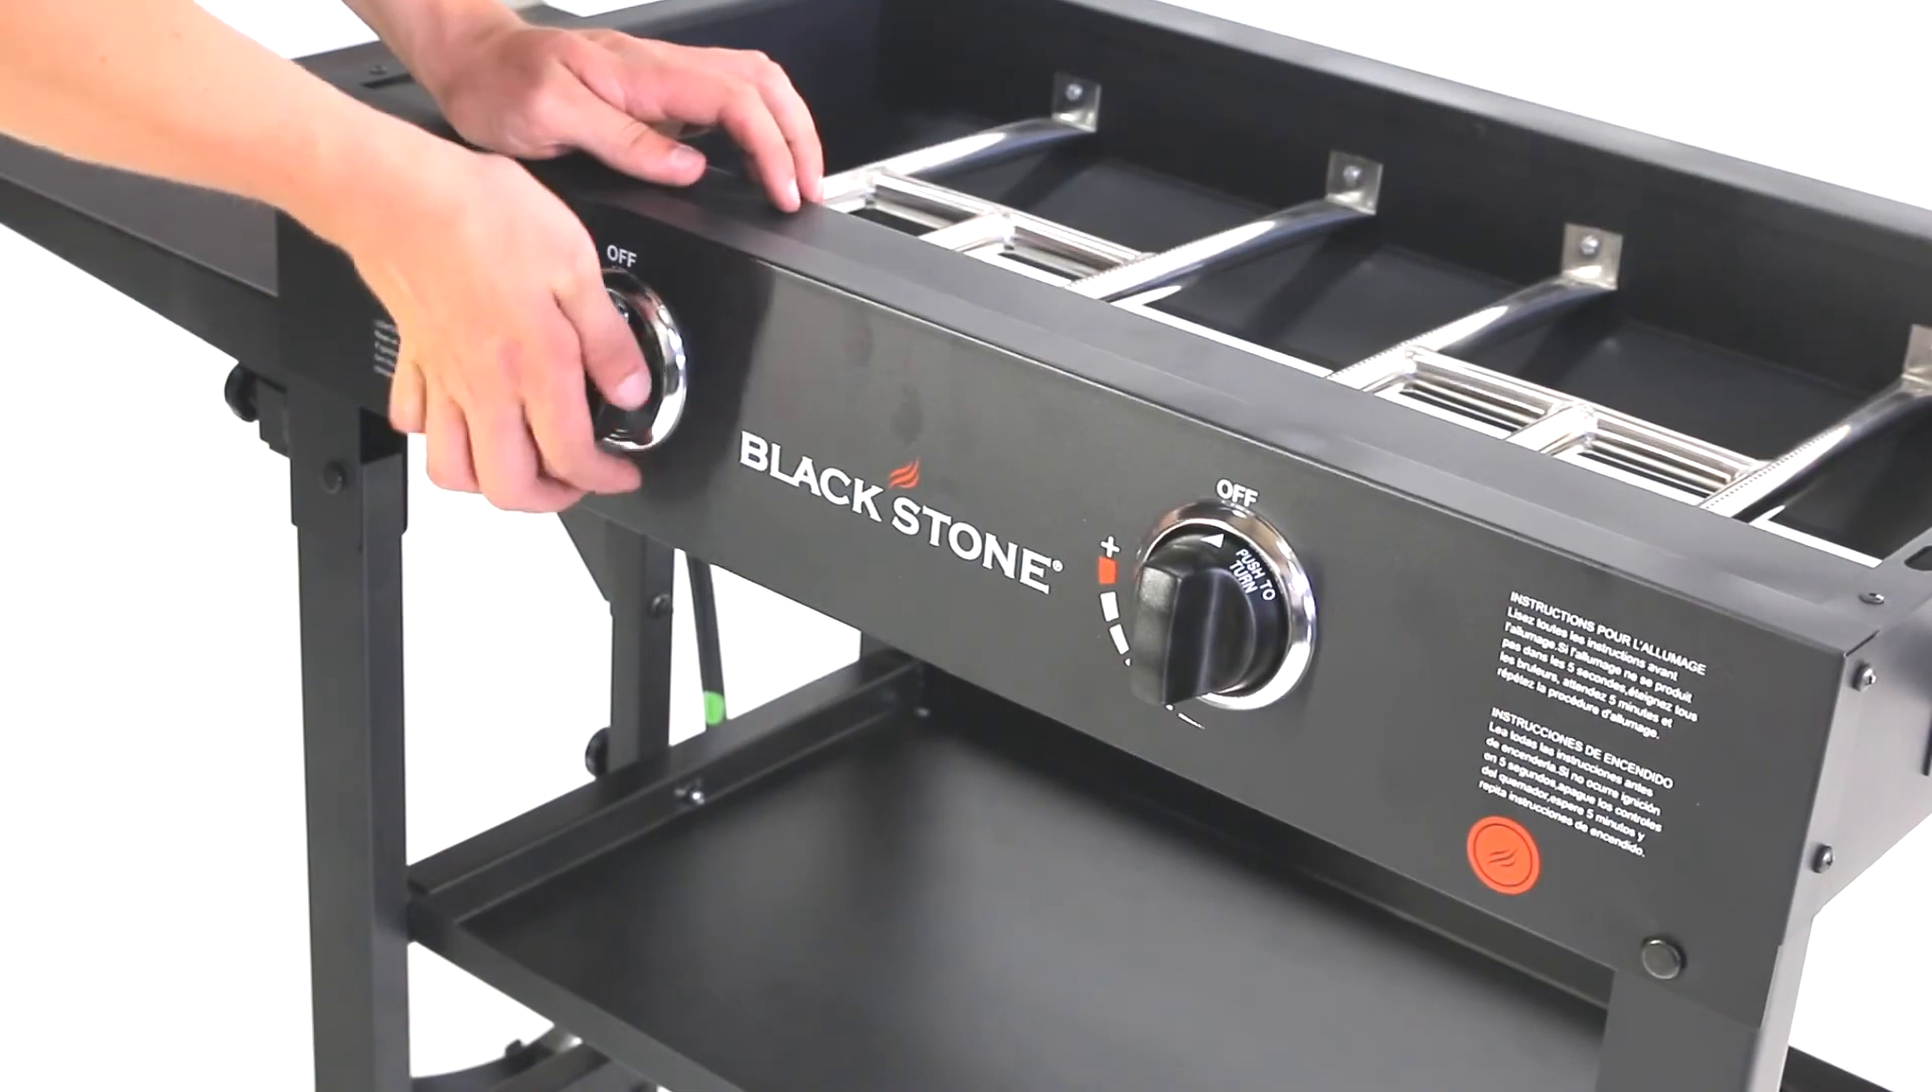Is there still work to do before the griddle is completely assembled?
Yes.